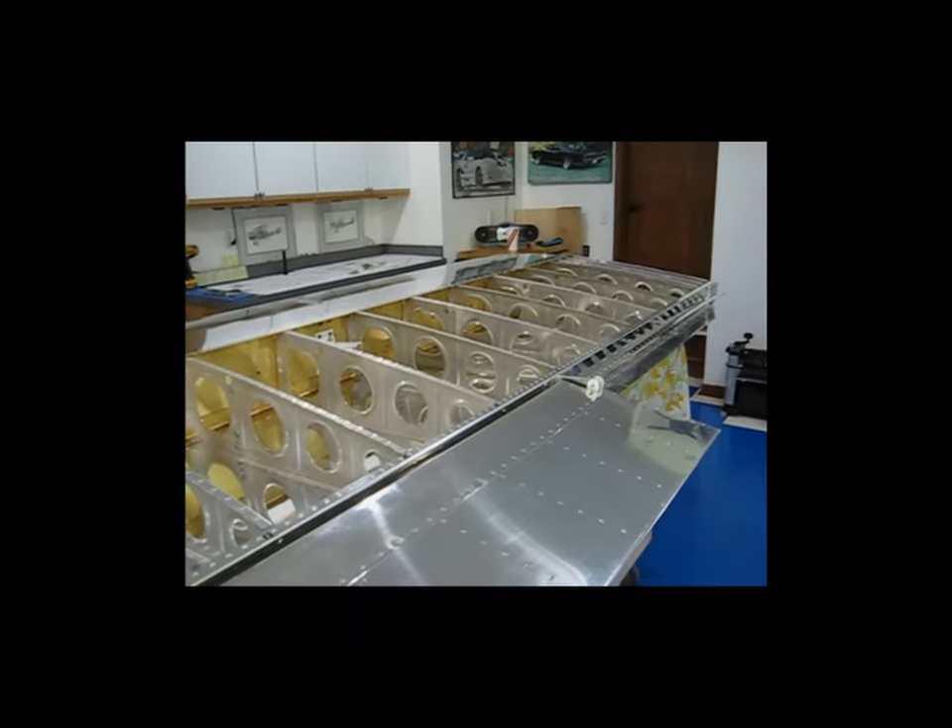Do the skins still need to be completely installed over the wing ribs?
Yes.